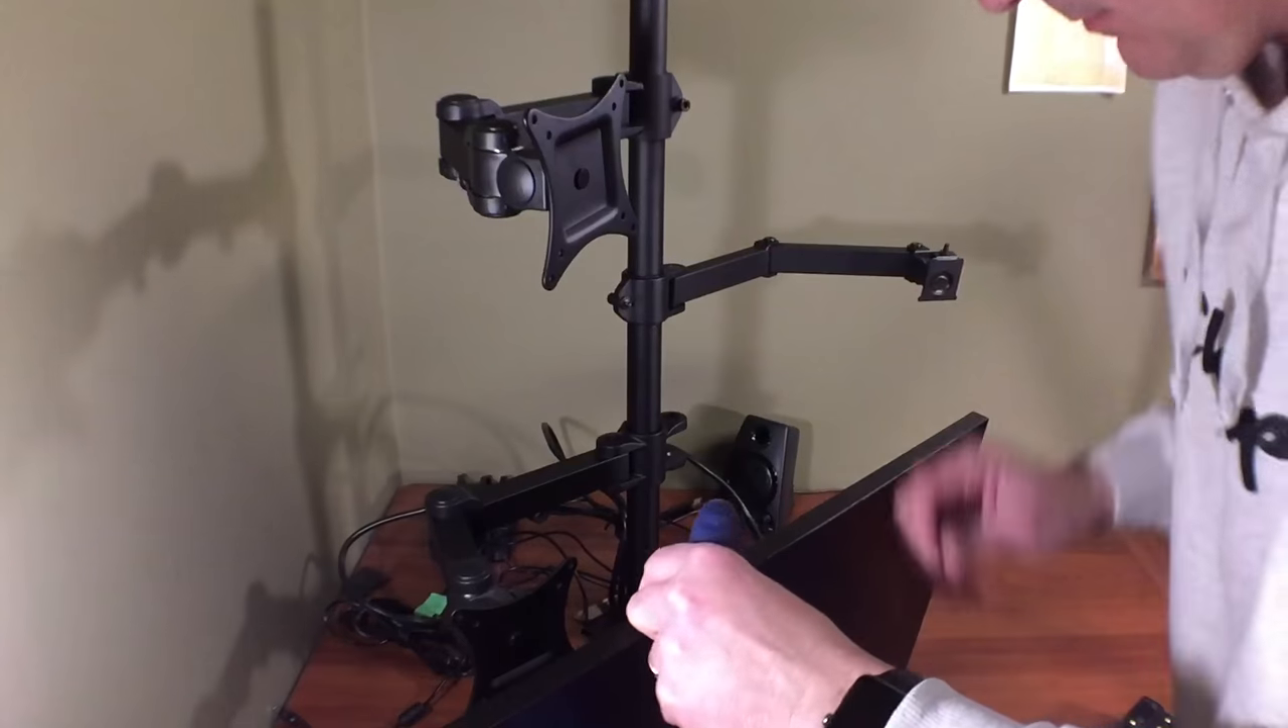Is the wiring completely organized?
No.